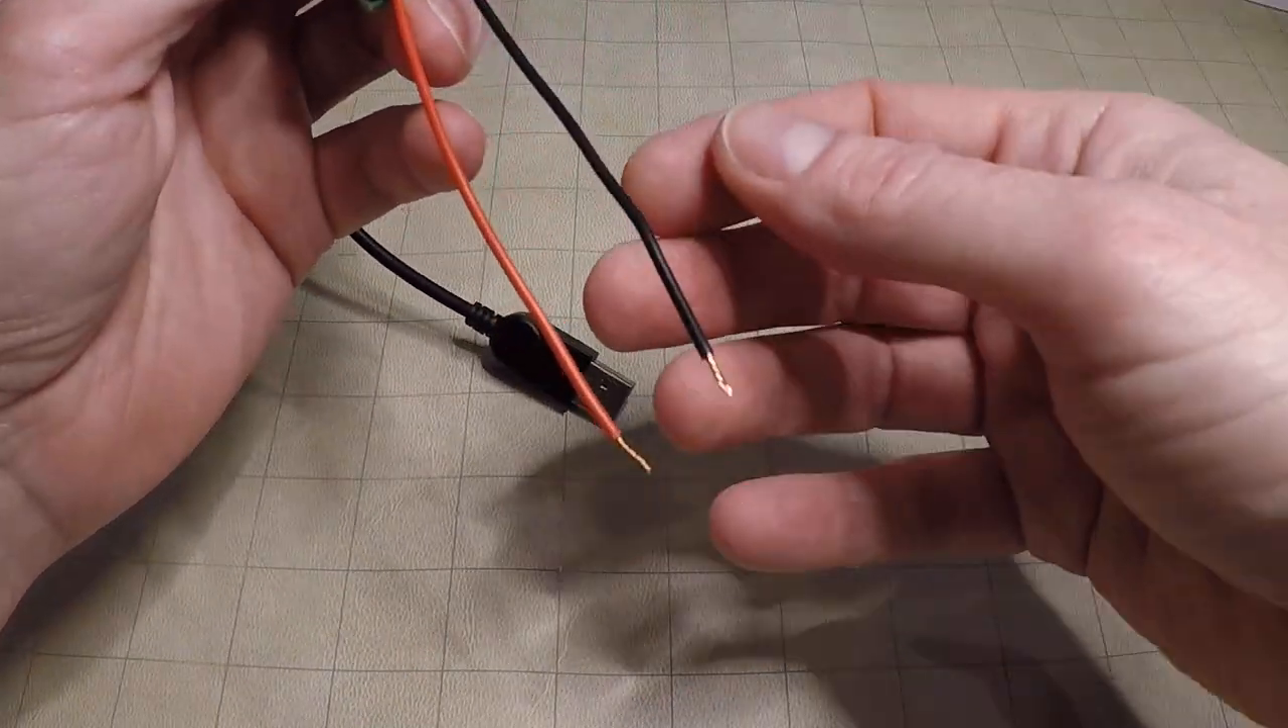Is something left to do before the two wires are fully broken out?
No.